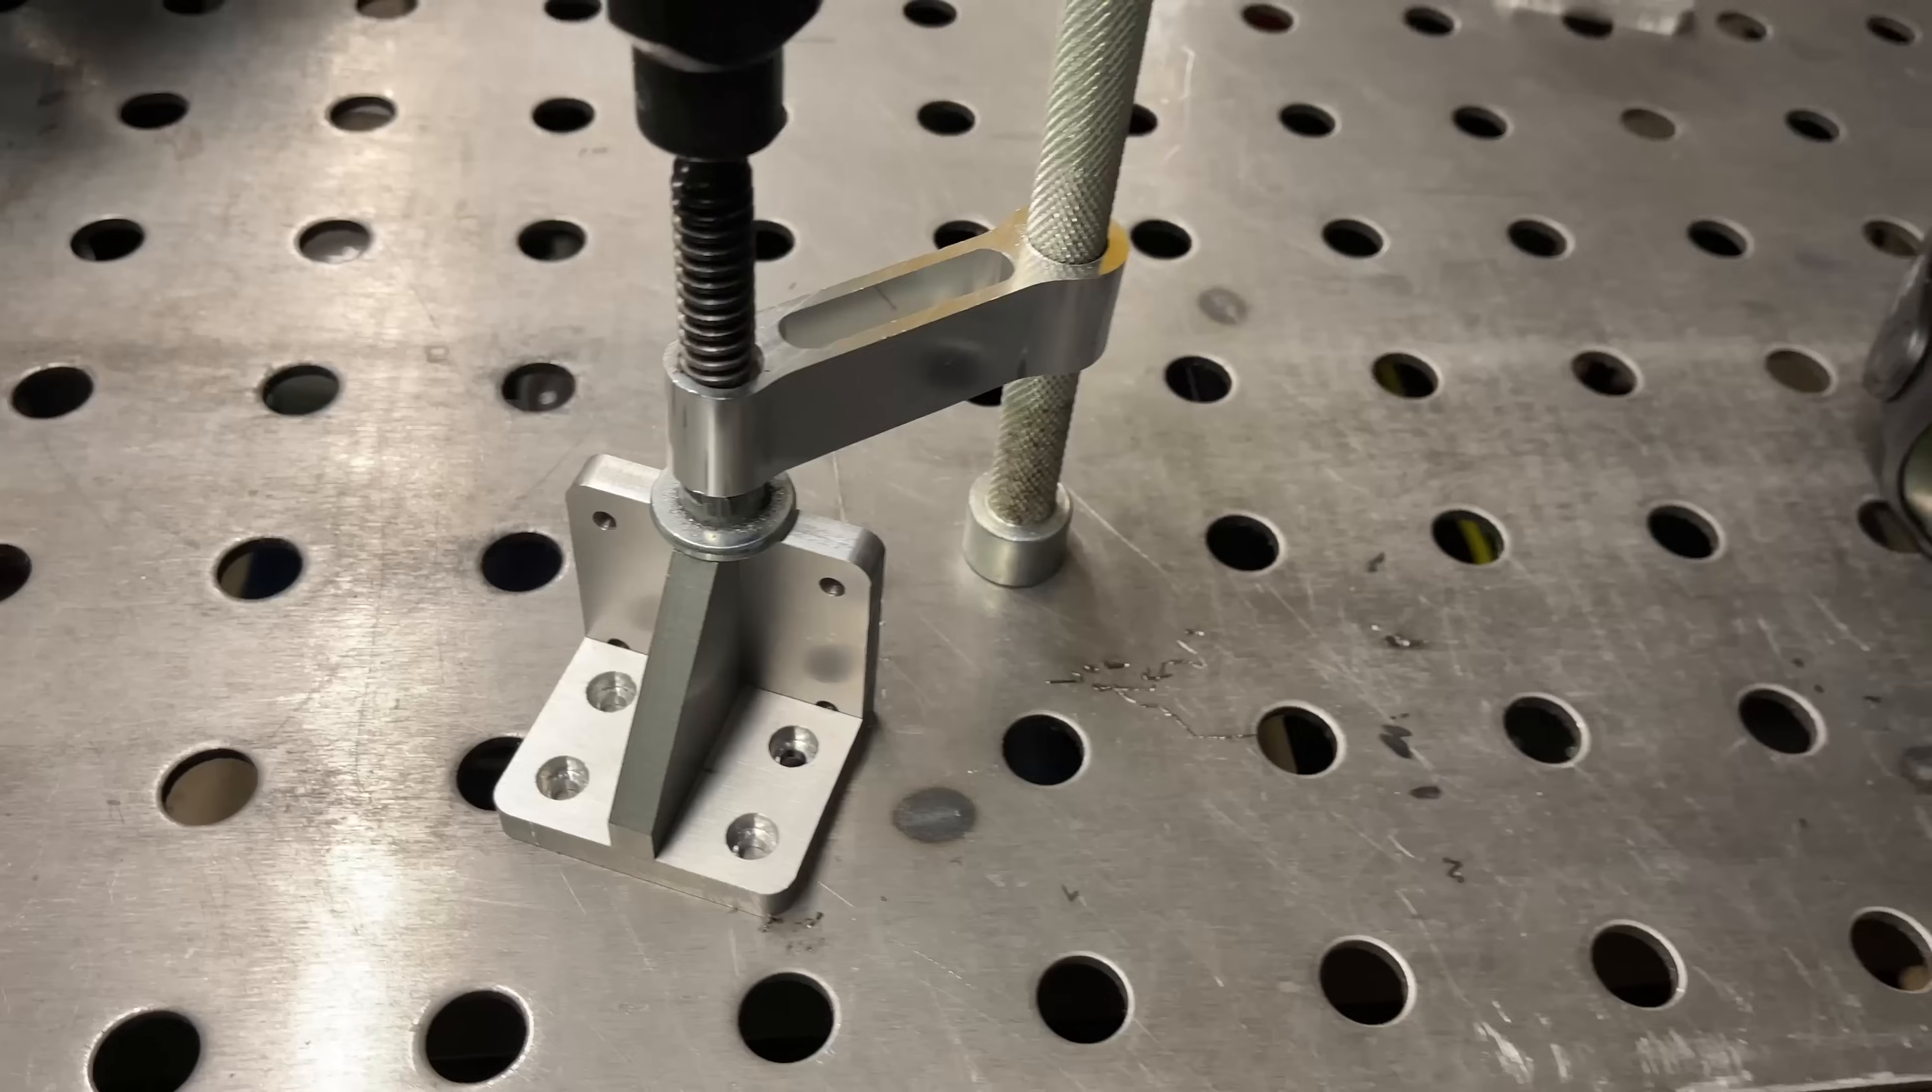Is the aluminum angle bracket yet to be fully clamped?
No.